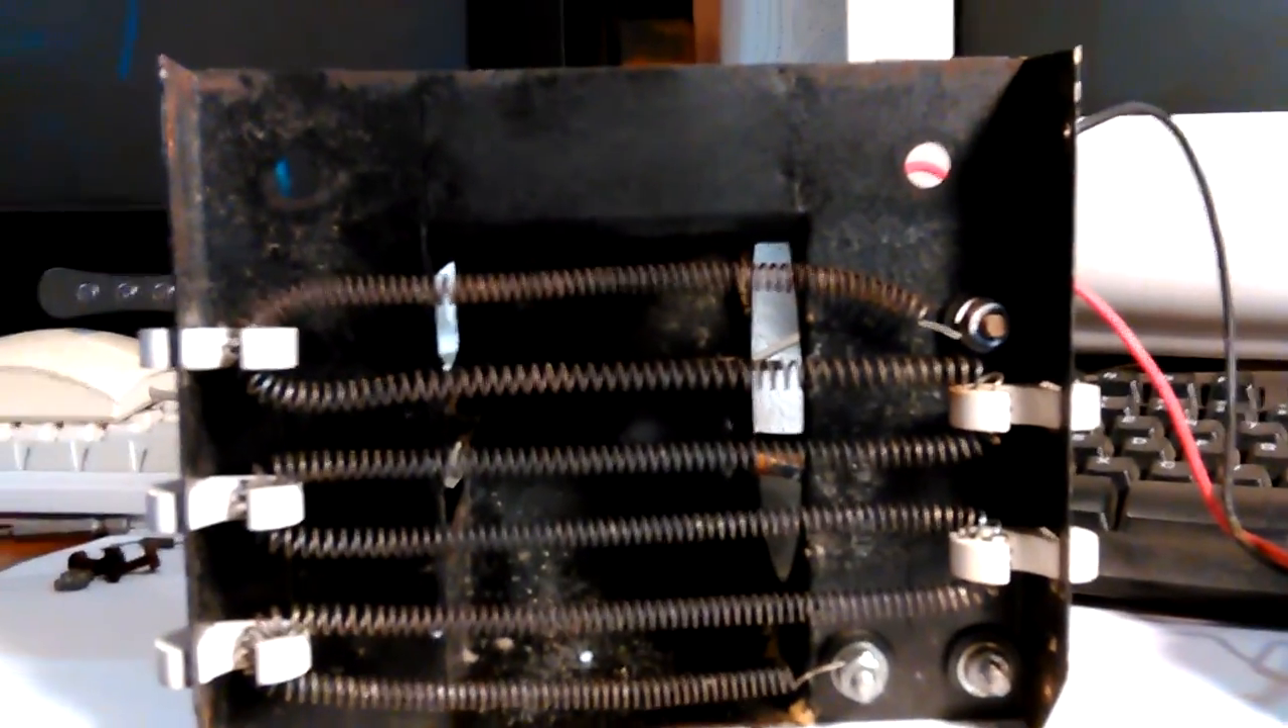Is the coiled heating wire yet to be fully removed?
Yes.